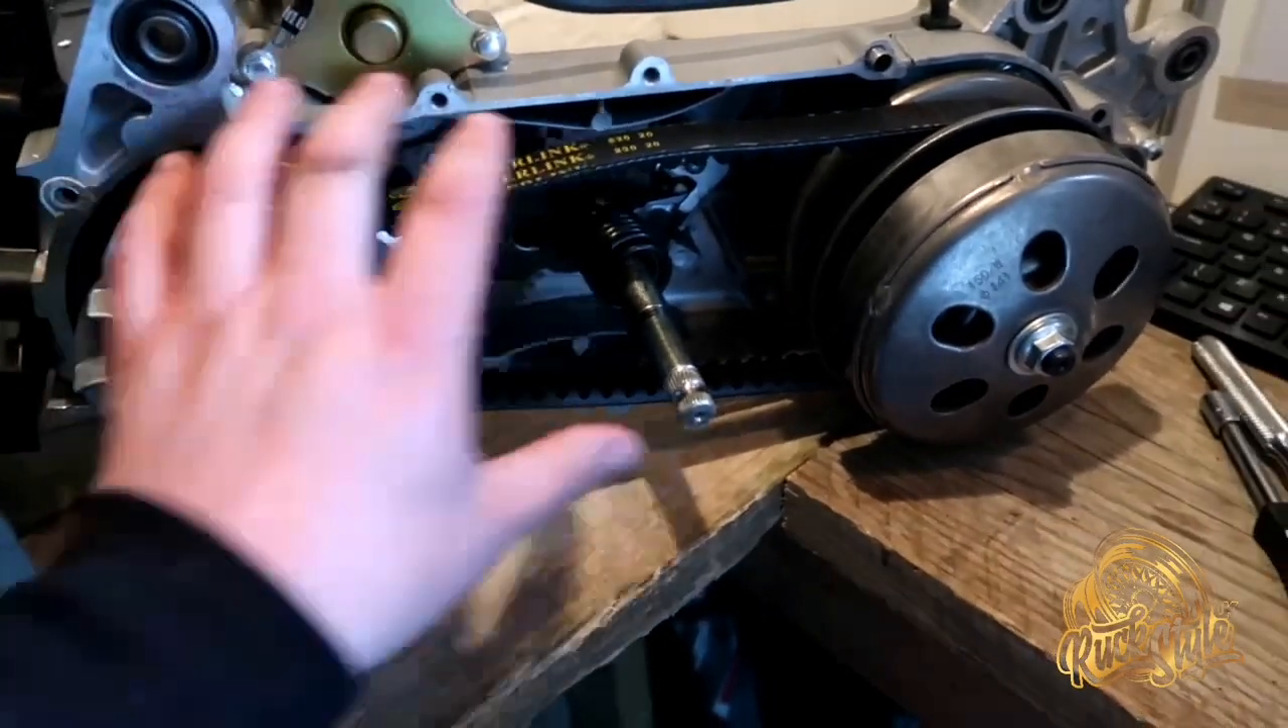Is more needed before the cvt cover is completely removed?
No.